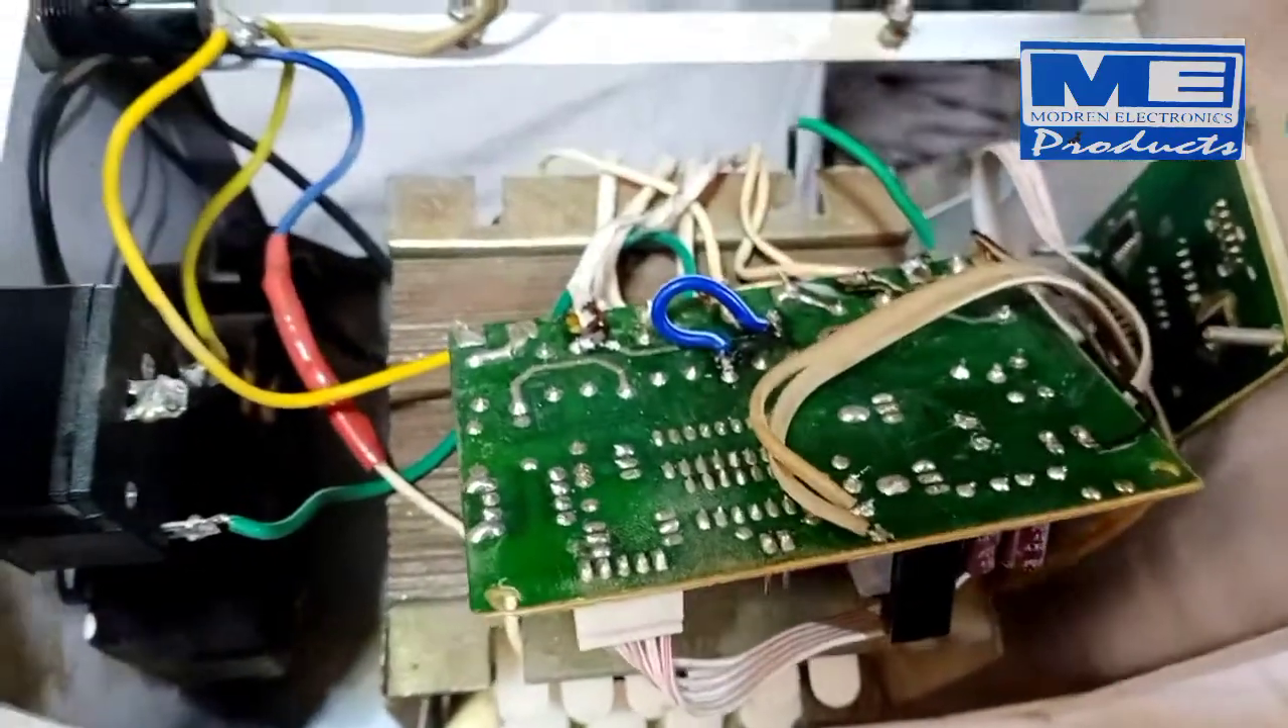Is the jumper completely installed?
Yes.